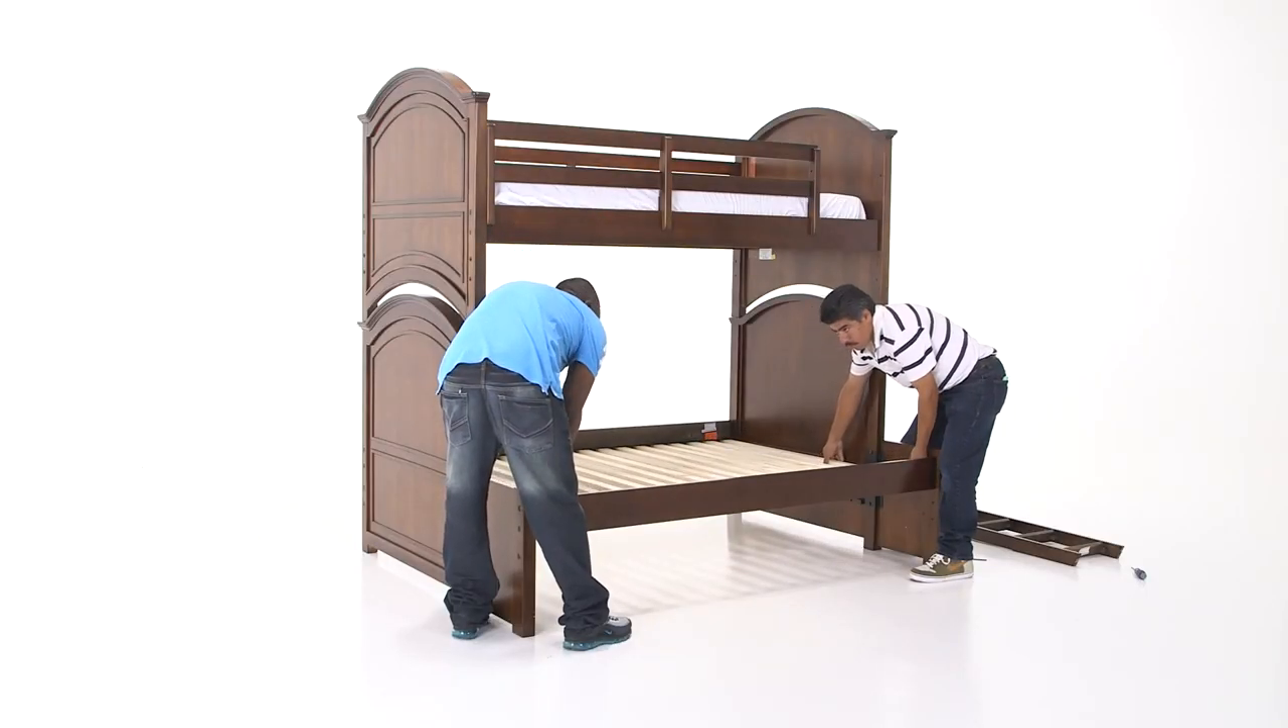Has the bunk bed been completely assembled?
No.